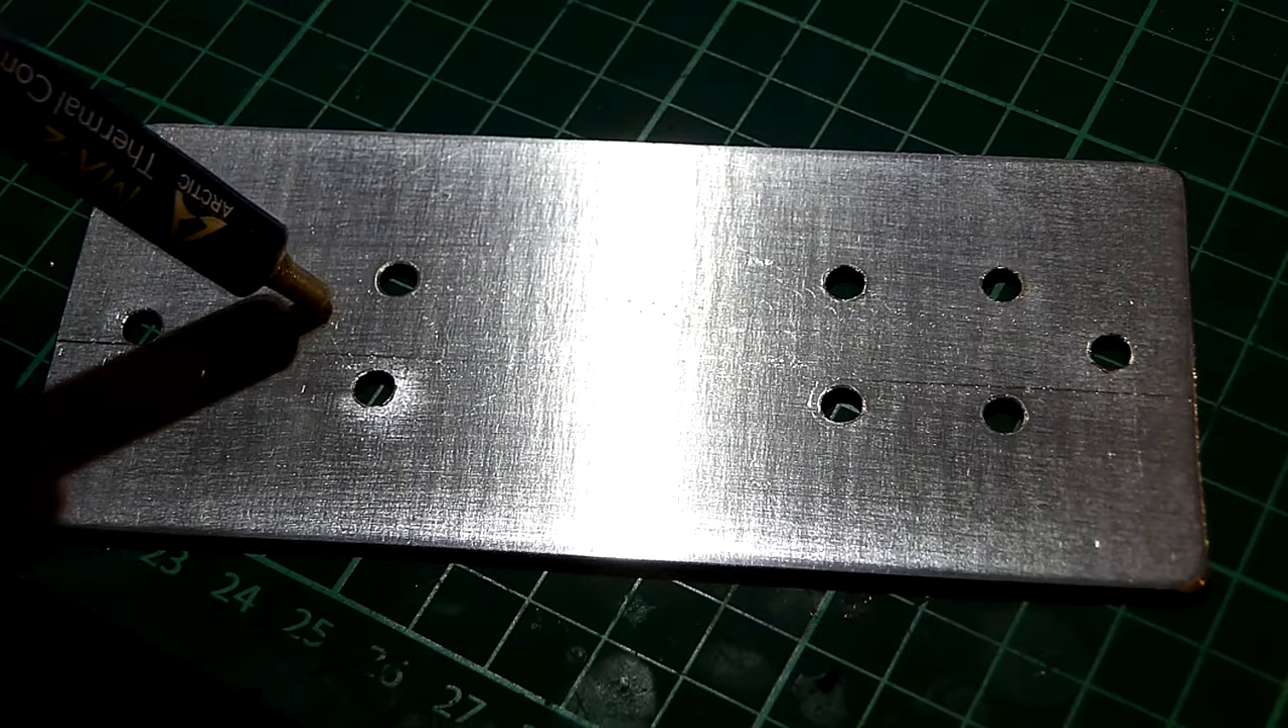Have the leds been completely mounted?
No.